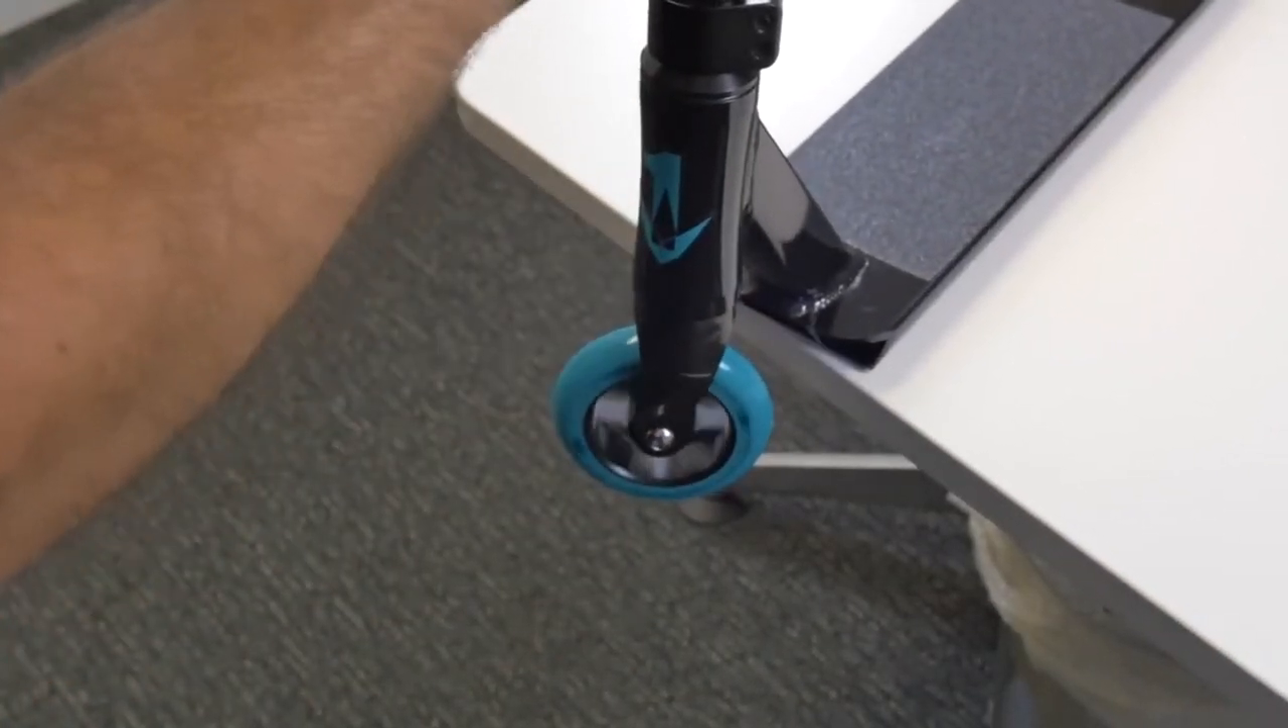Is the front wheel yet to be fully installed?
No.